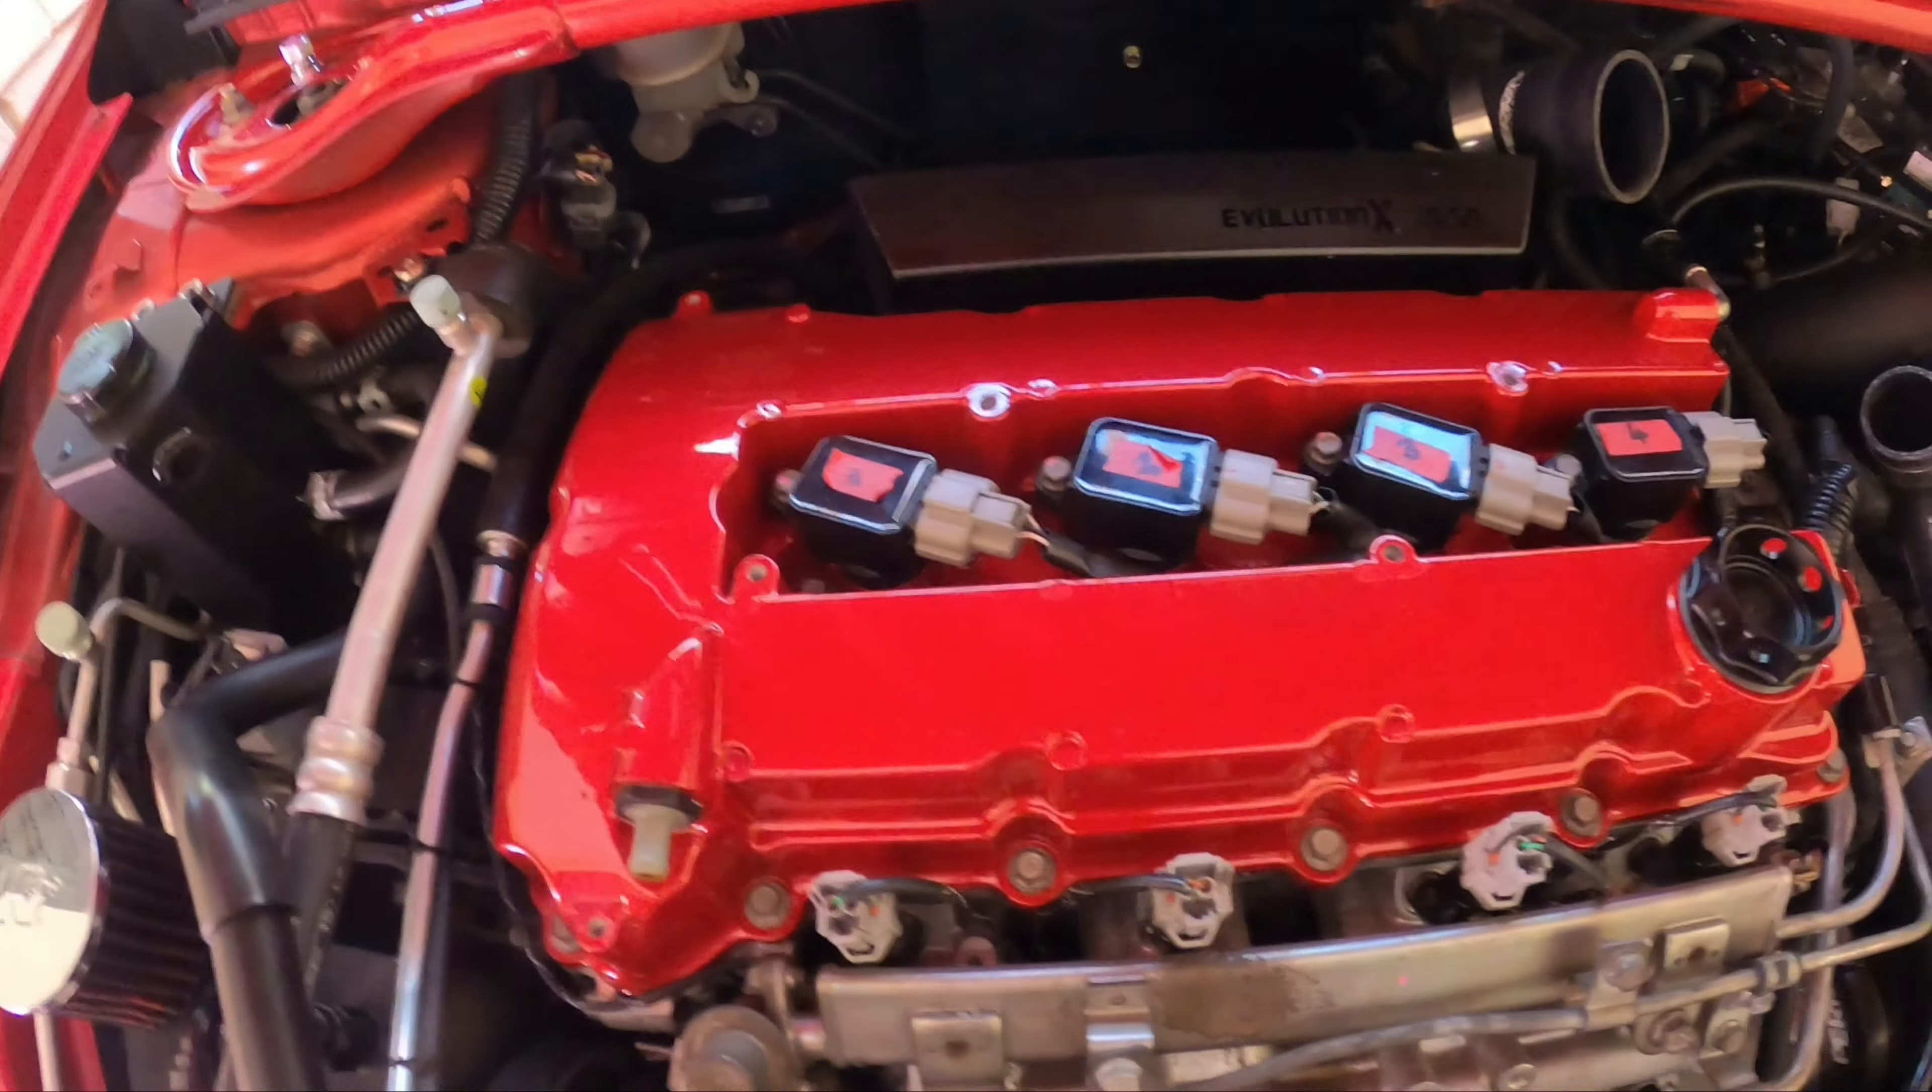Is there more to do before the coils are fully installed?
No.